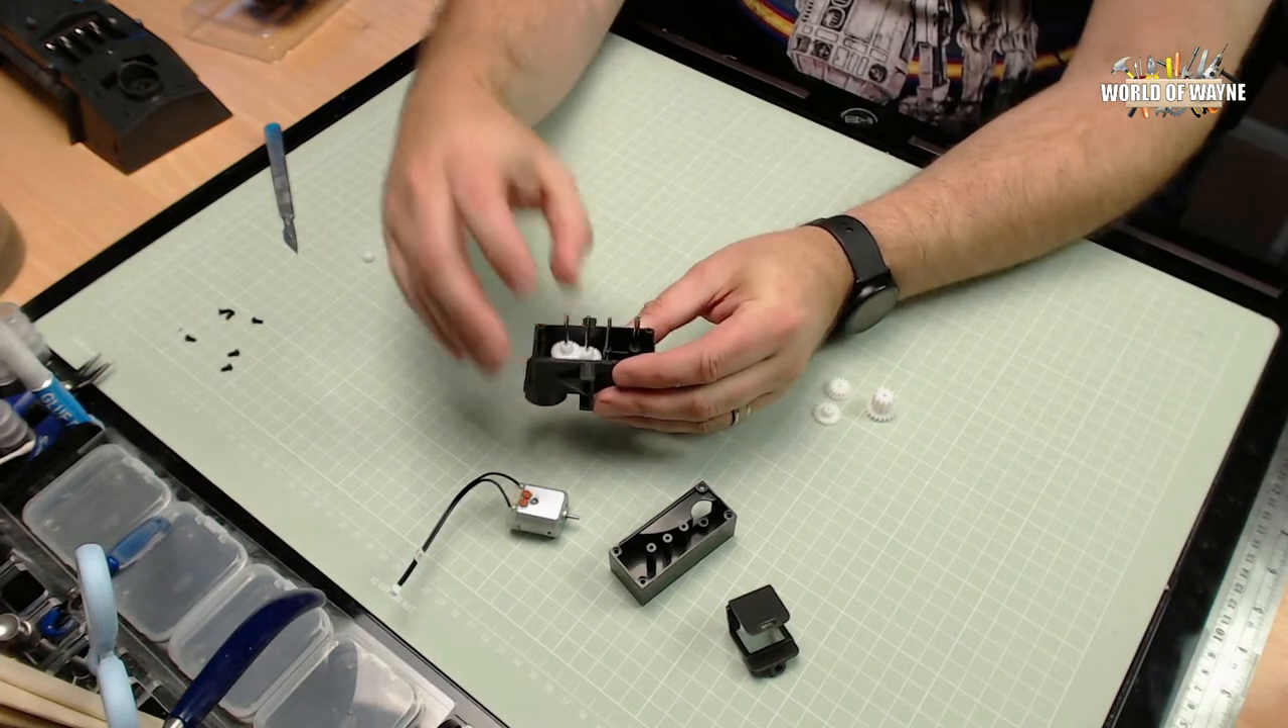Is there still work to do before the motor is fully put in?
Yes.